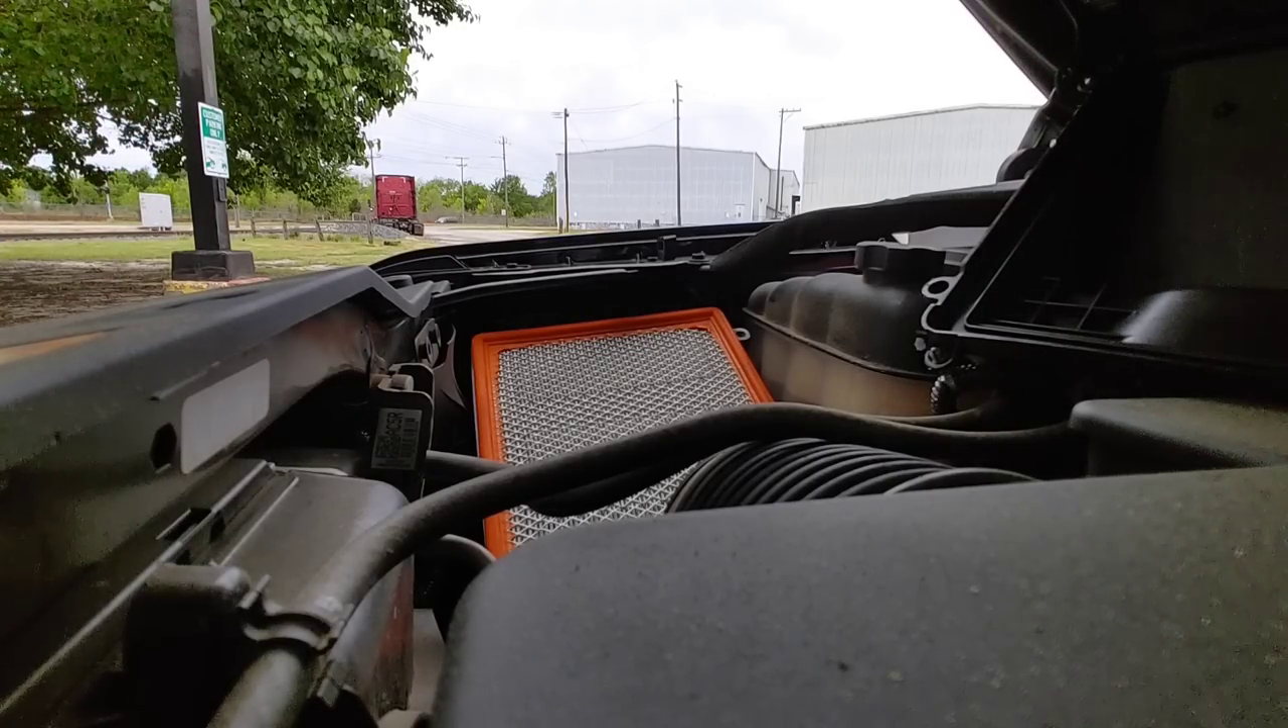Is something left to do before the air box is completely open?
No.